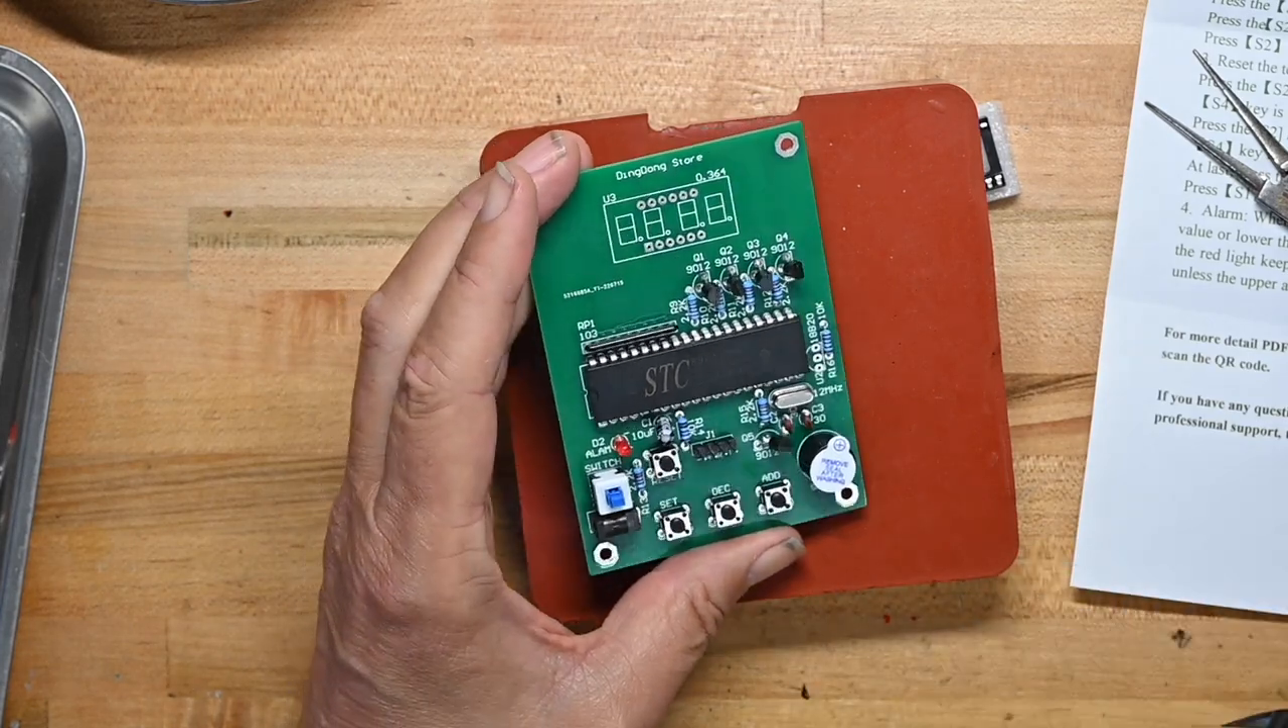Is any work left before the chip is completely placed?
No.